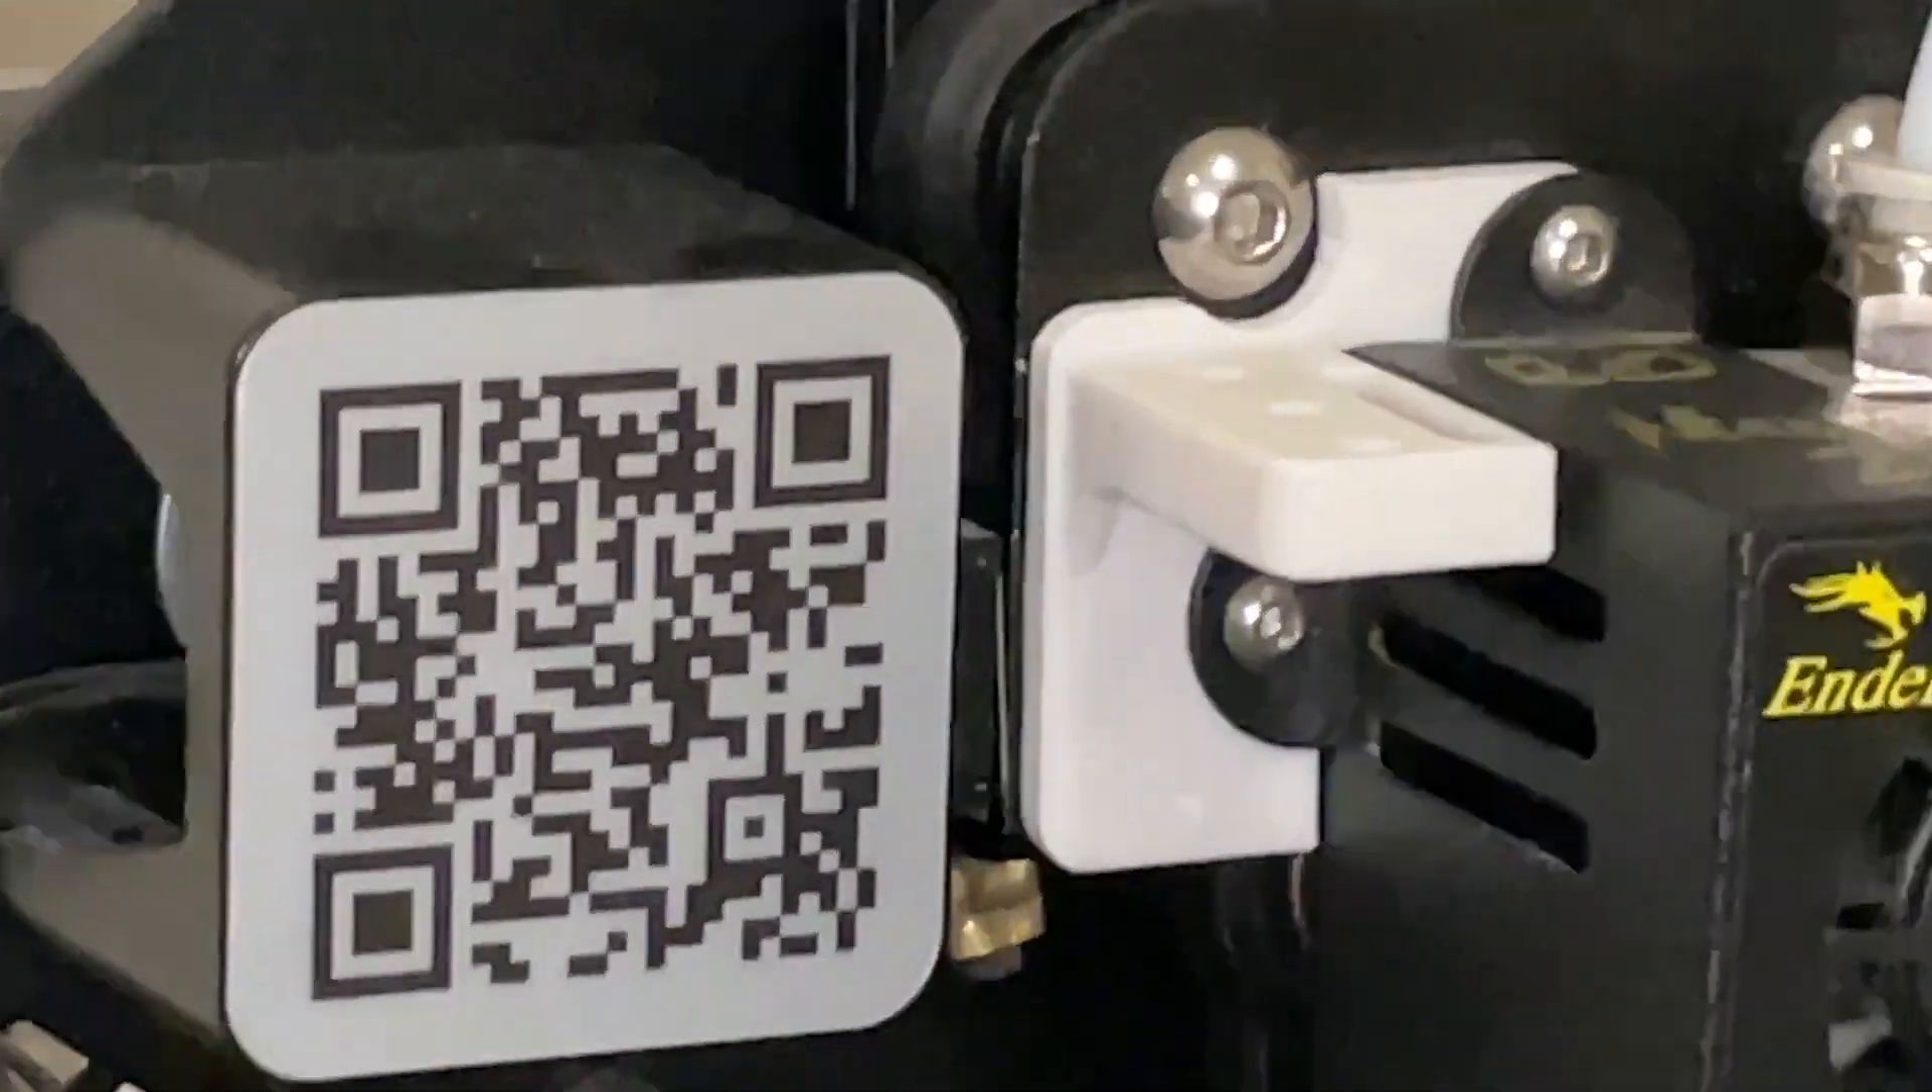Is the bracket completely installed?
Yes.